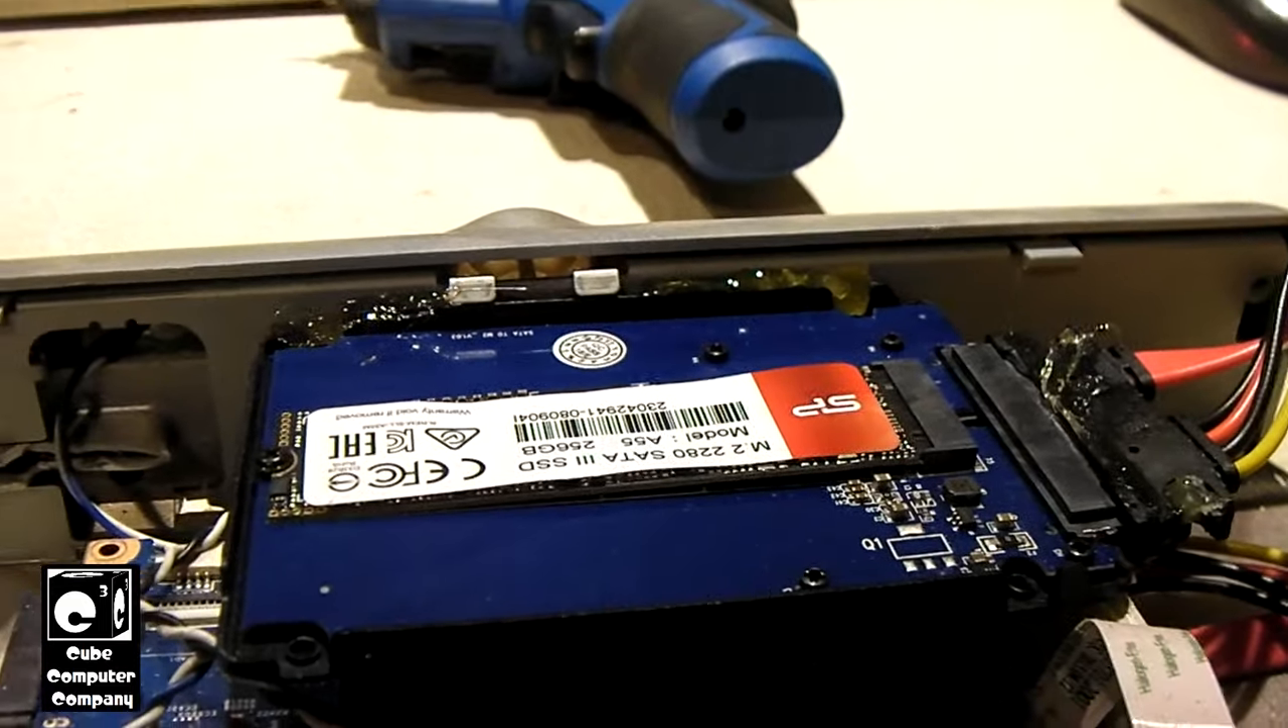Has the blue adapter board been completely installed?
Yes.